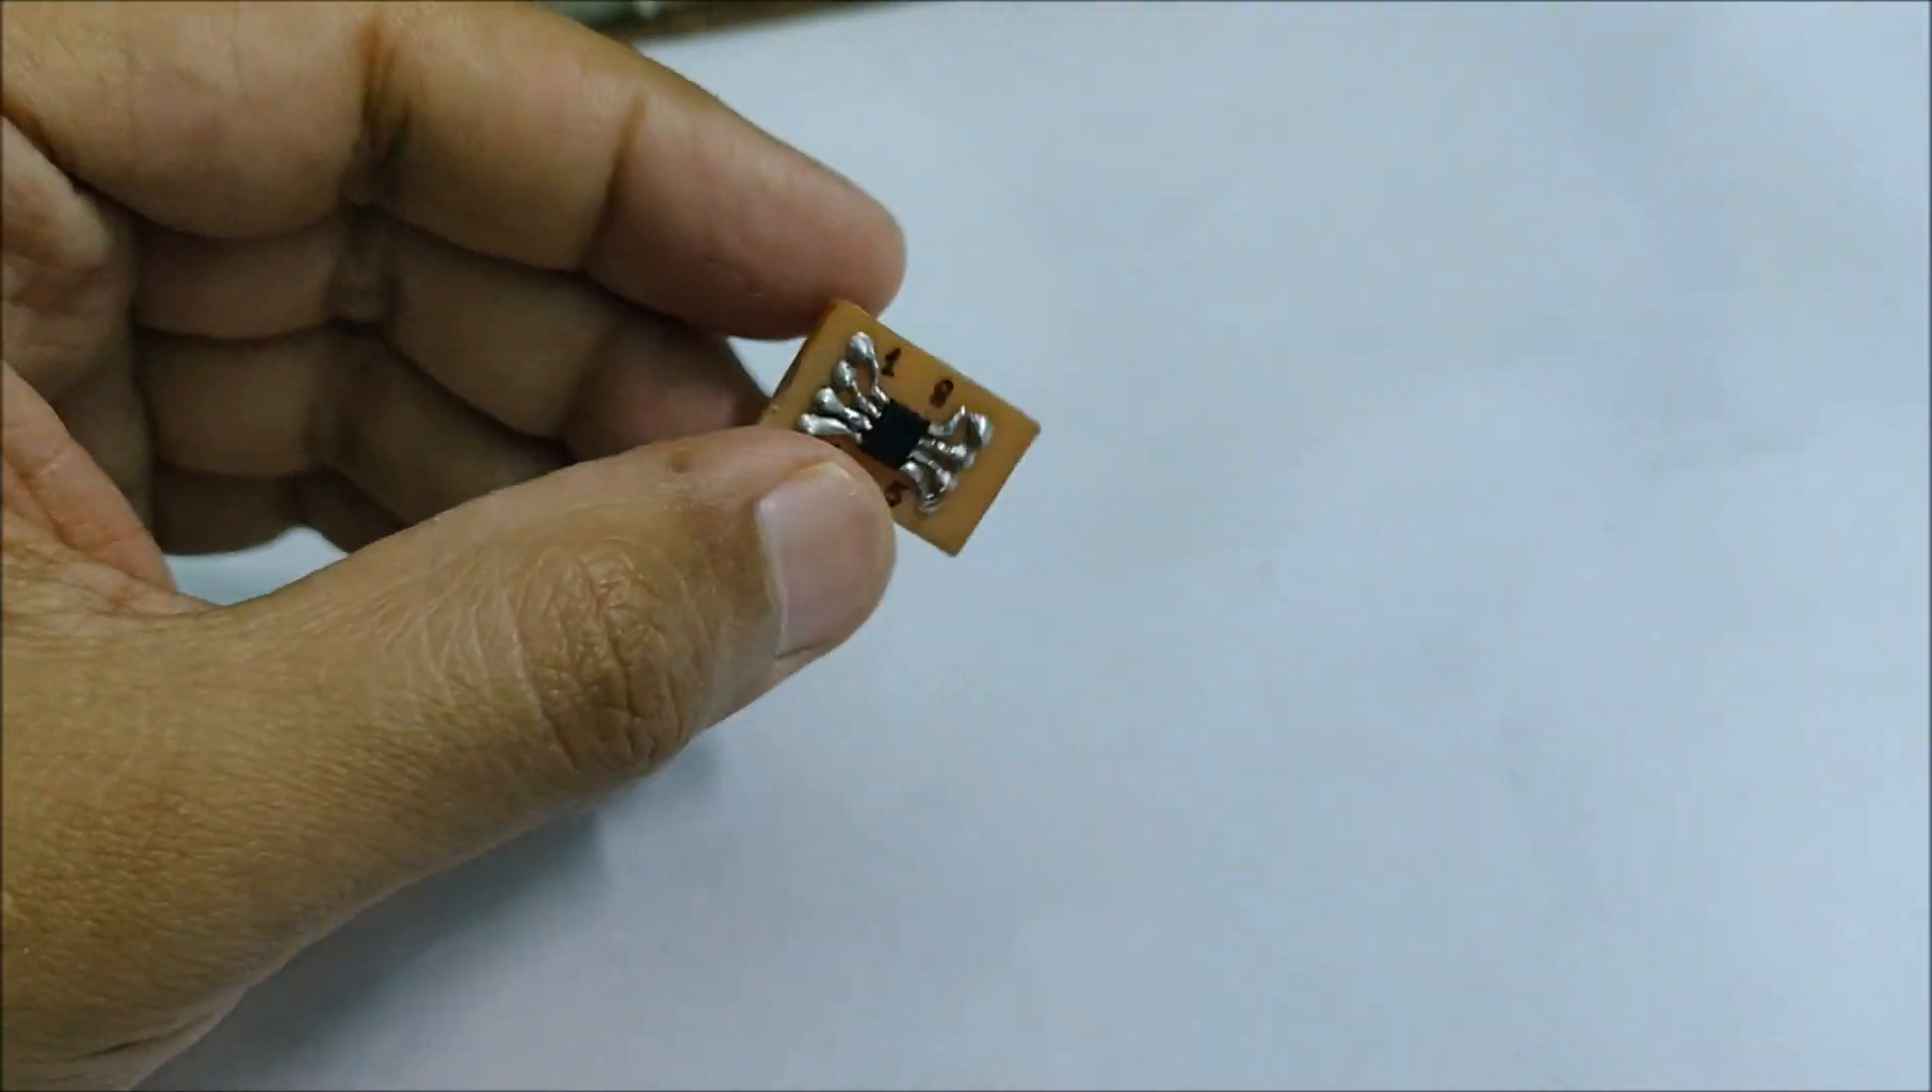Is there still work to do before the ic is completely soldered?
No.